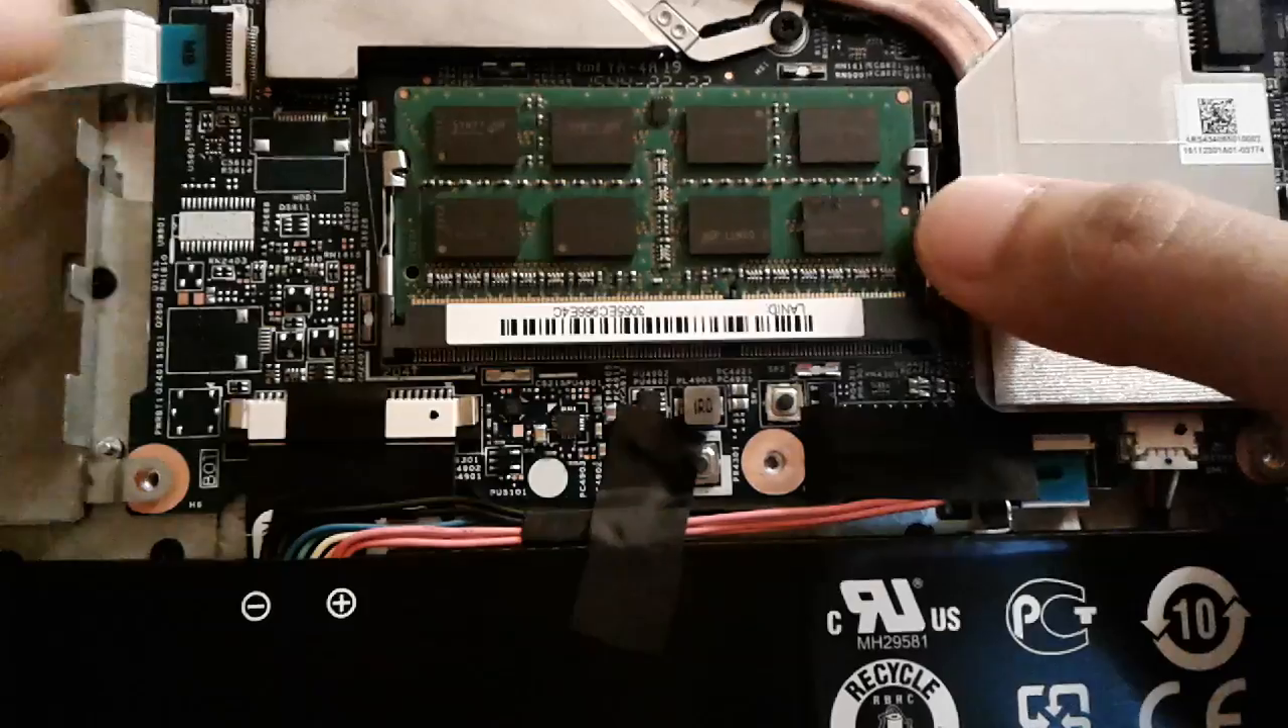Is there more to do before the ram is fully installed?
No.